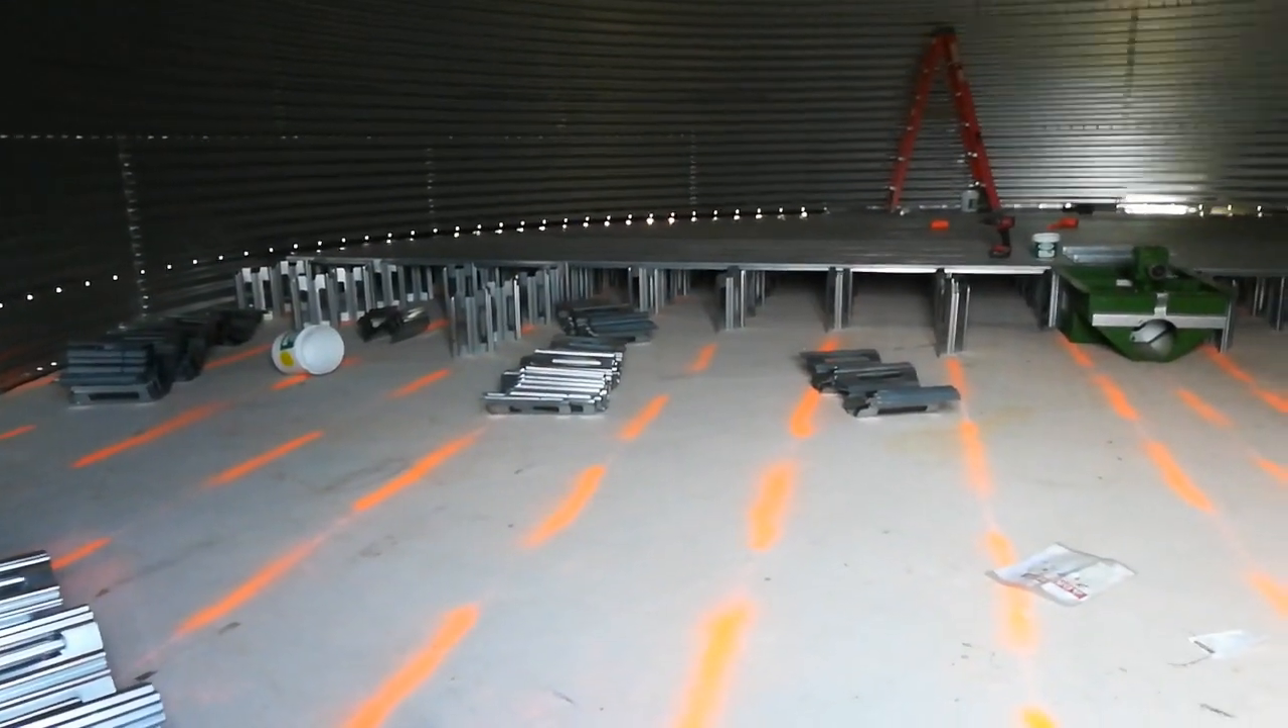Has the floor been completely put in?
No.